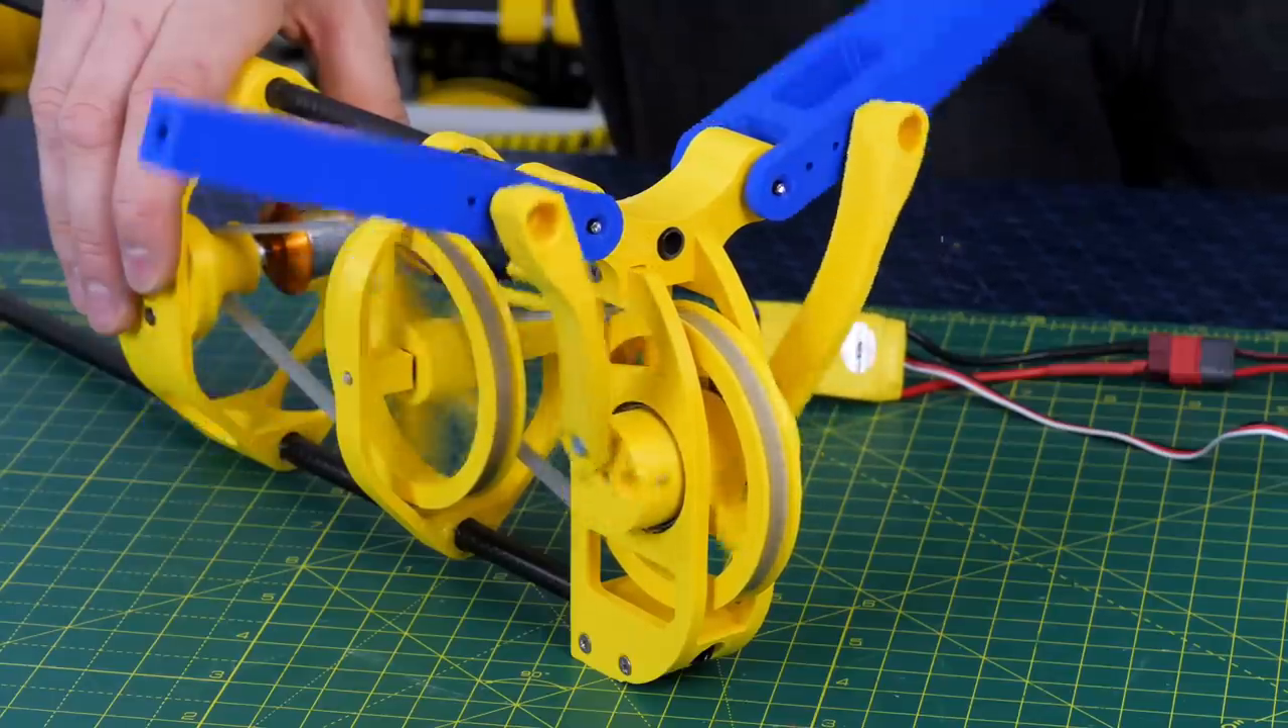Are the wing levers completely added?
Yes.